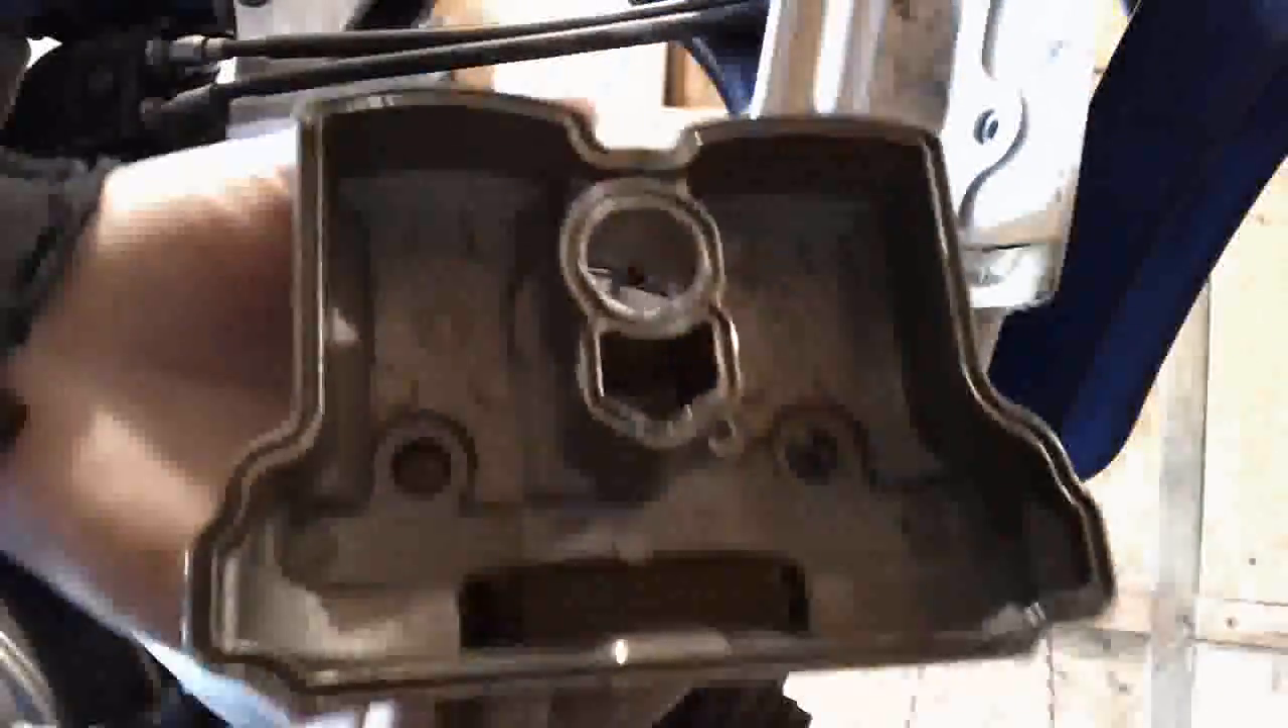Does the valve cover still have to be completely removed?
No.